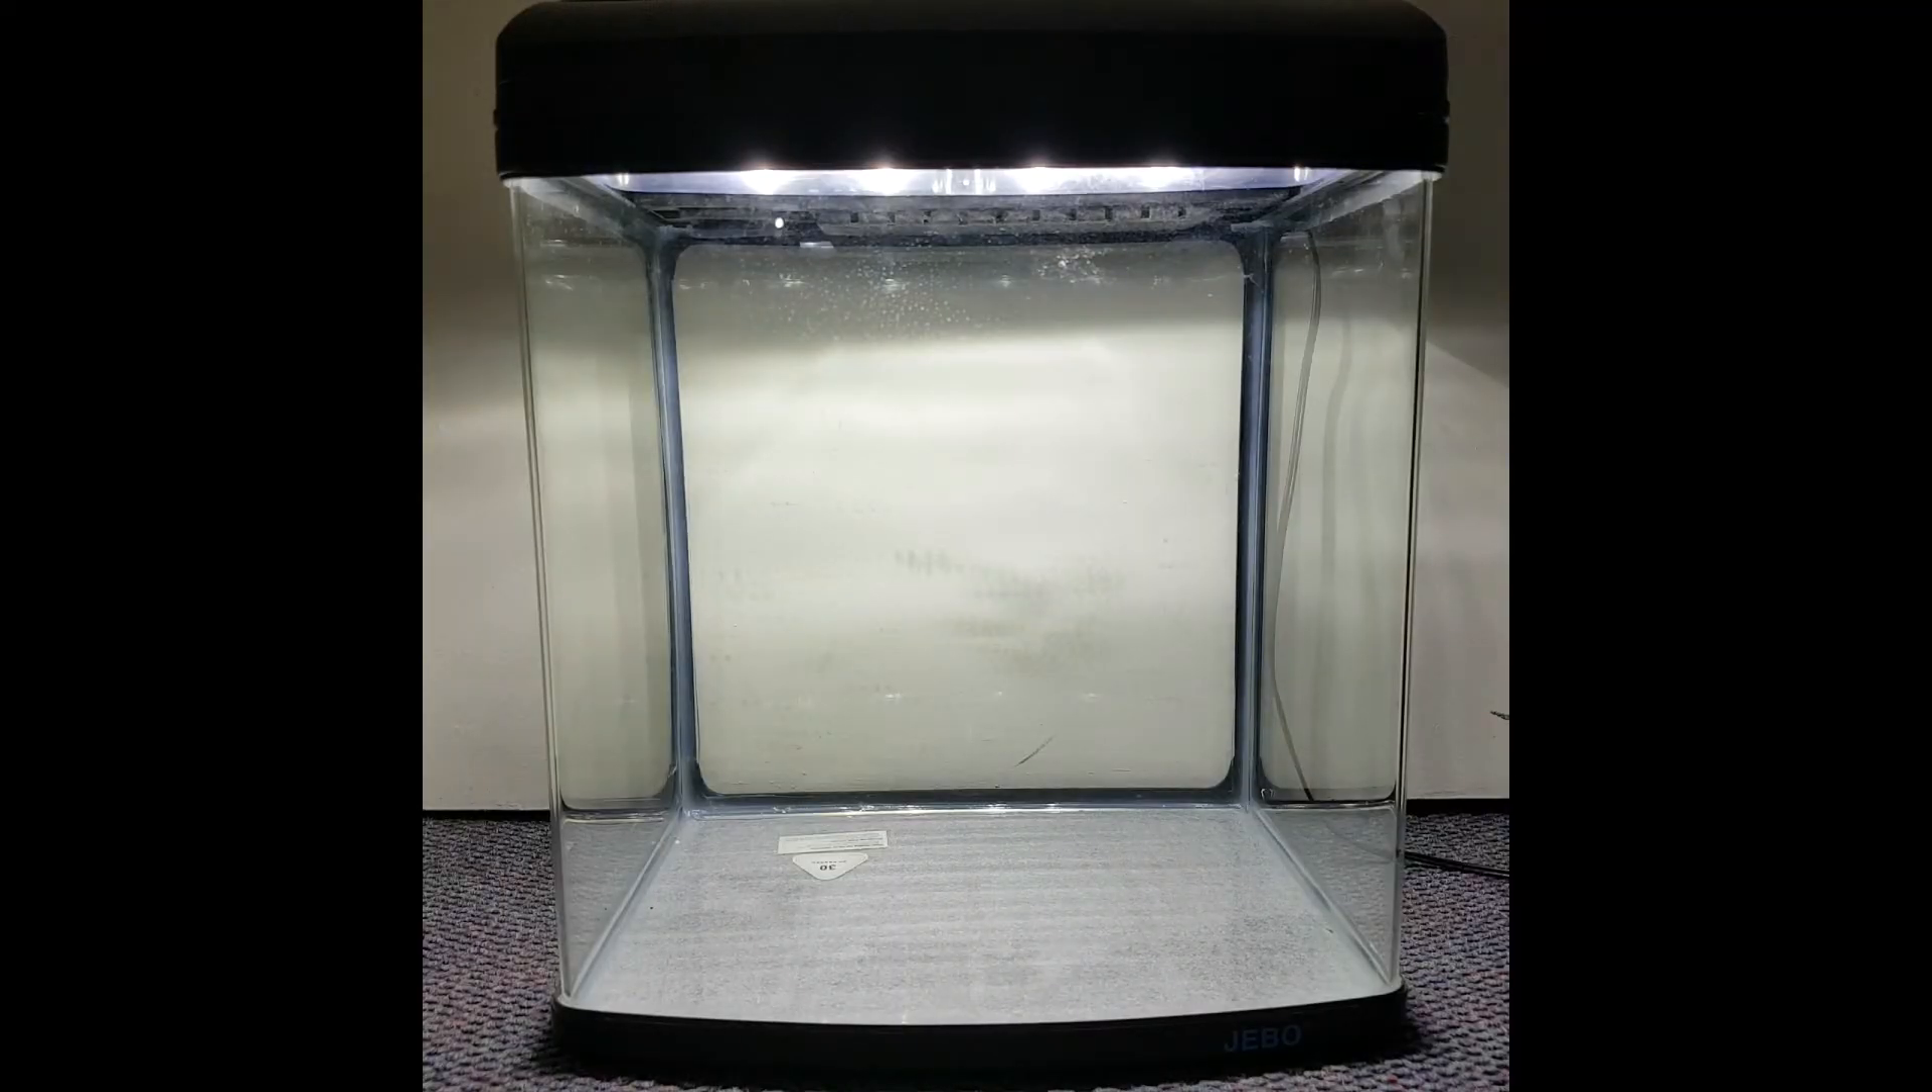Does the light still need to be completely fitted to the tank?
No.